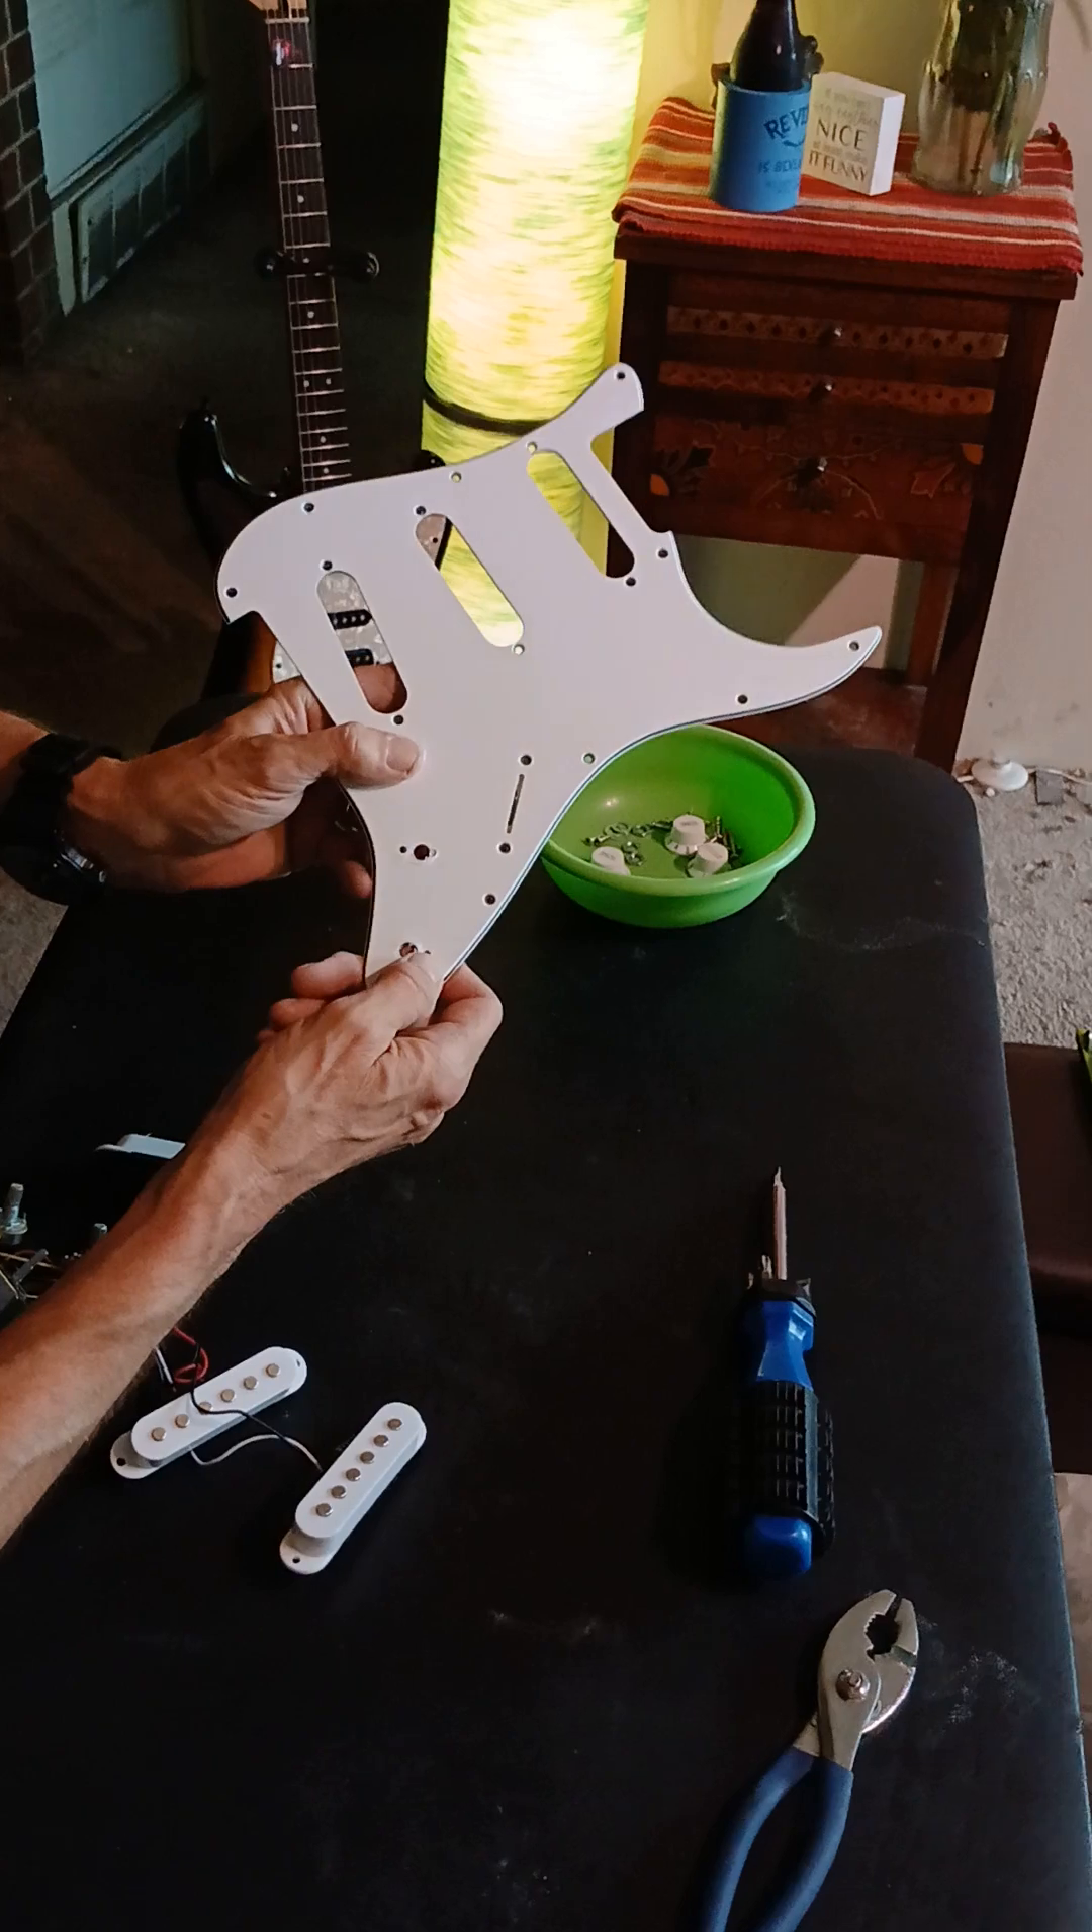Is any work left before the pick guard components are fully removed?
No.